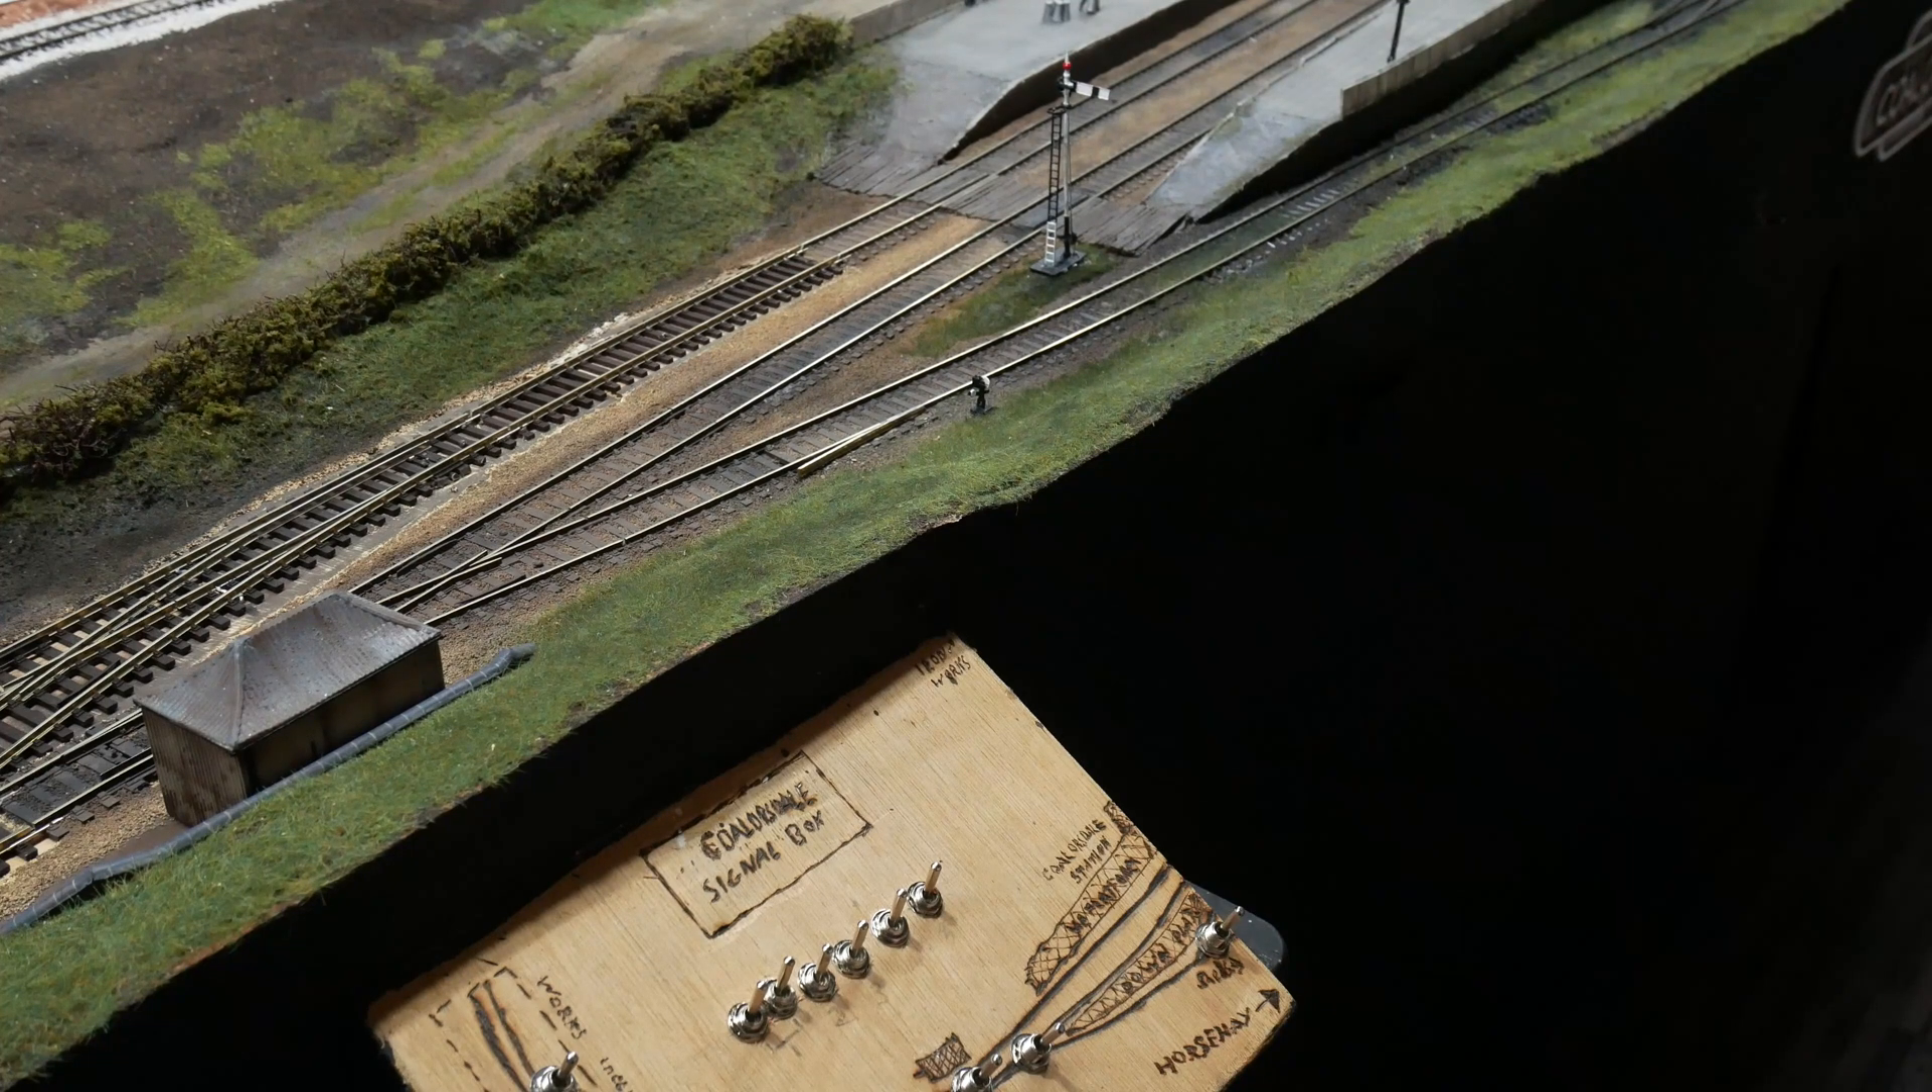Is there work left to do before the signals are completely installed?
No.